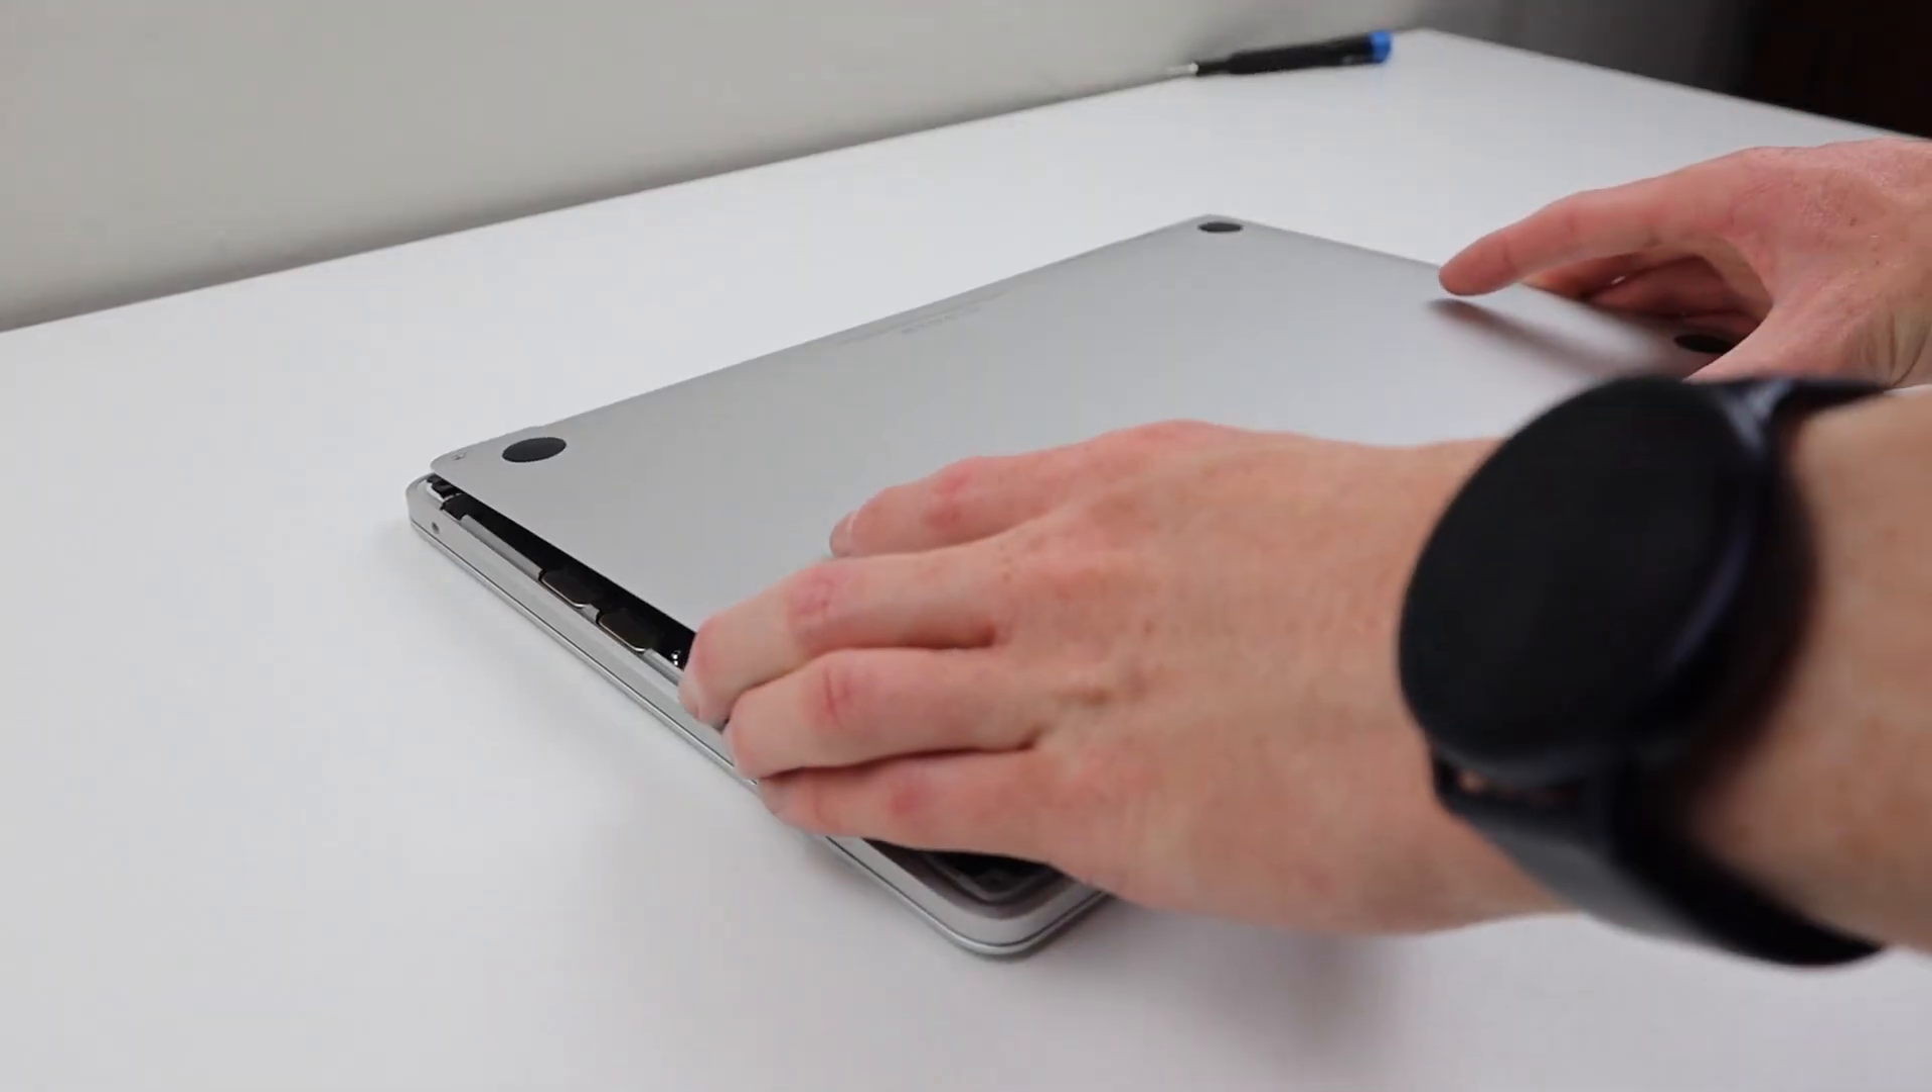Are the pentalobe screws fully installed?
No.